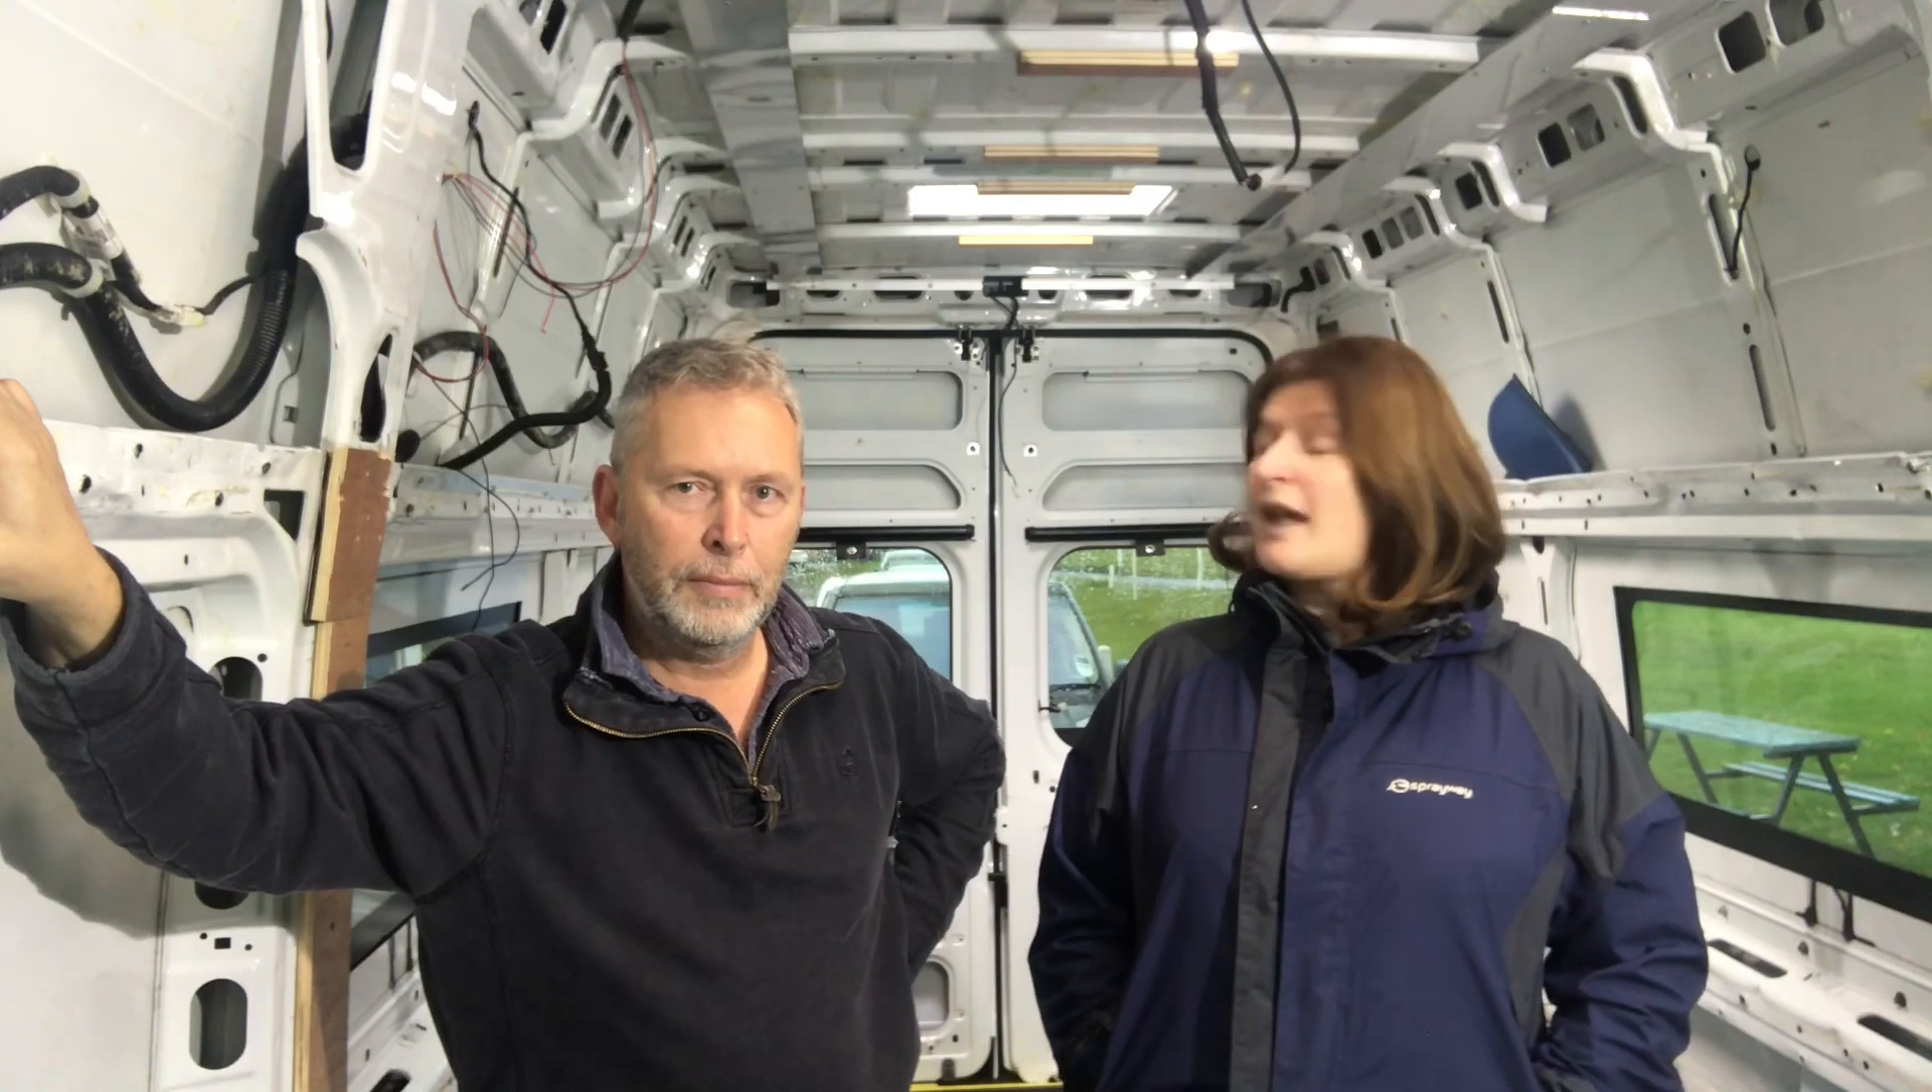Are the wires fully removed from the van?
No.